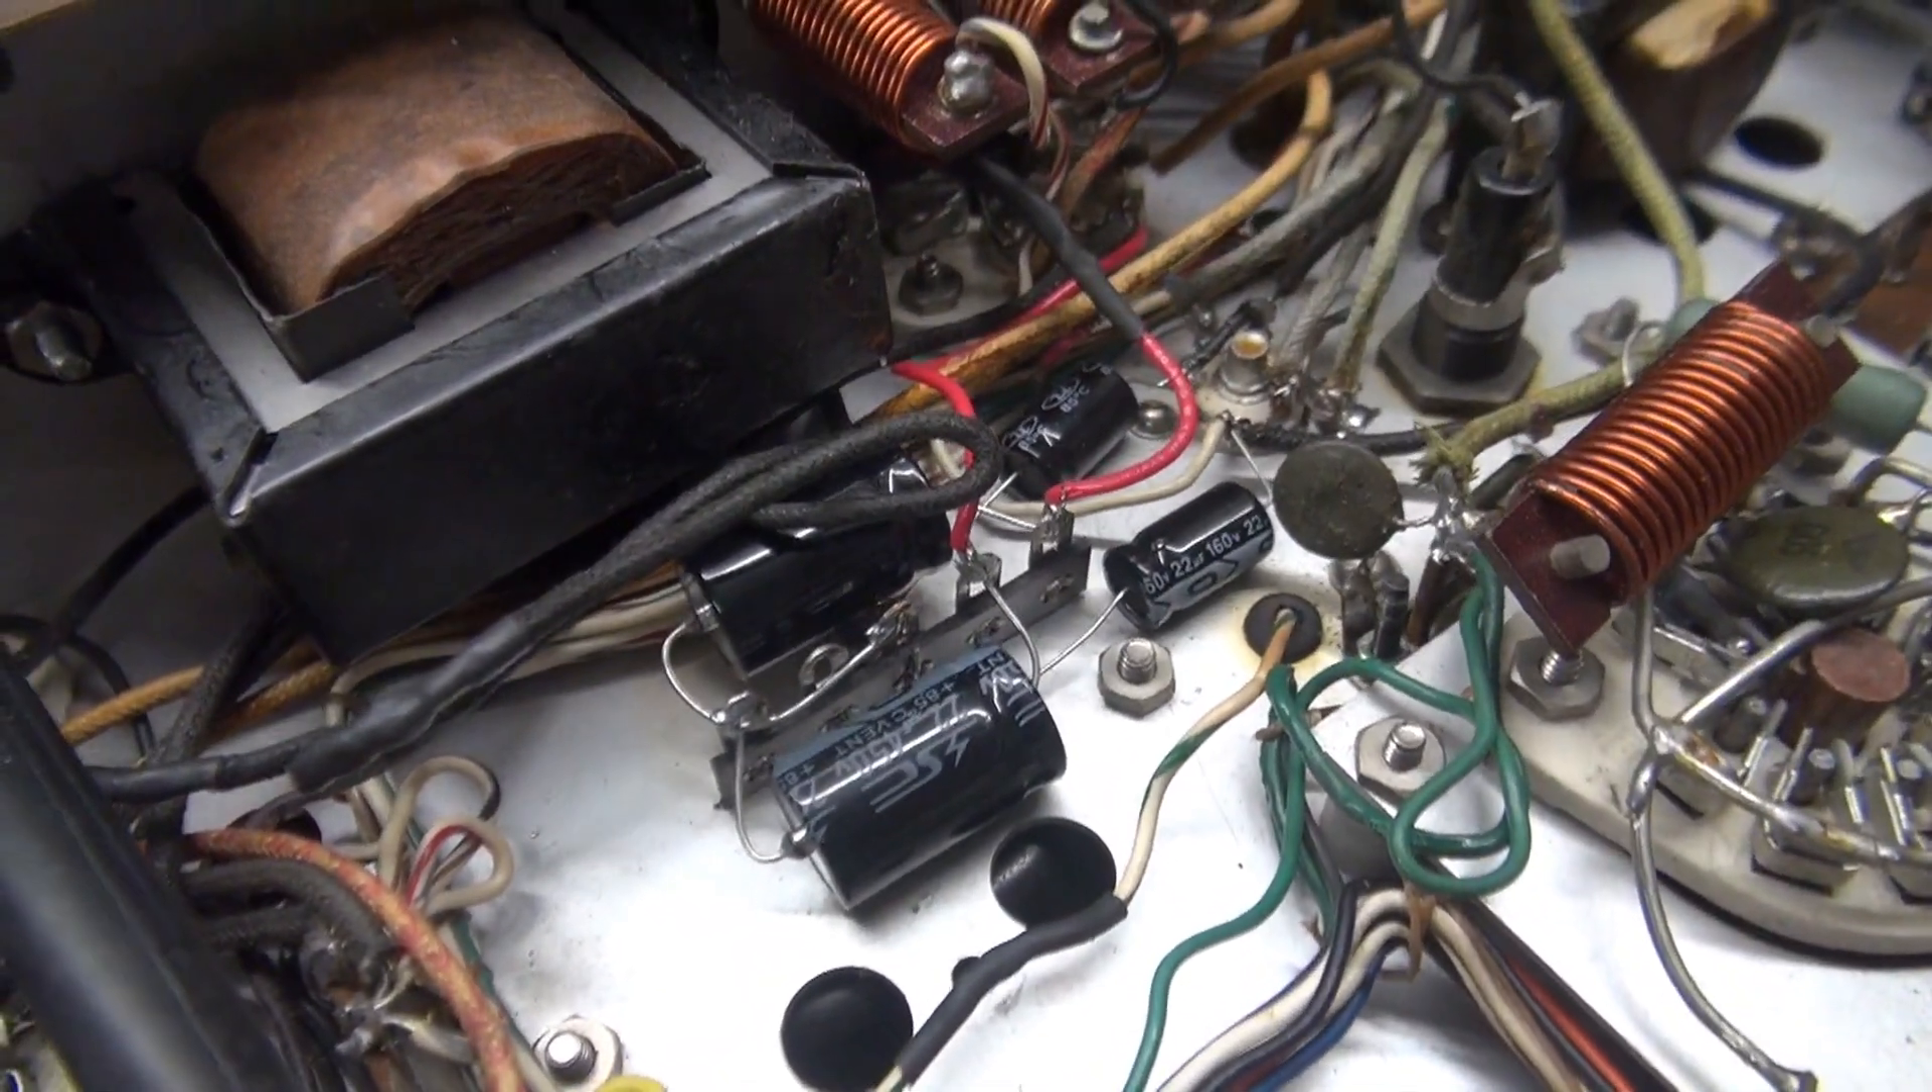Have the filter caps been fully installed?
Yes.